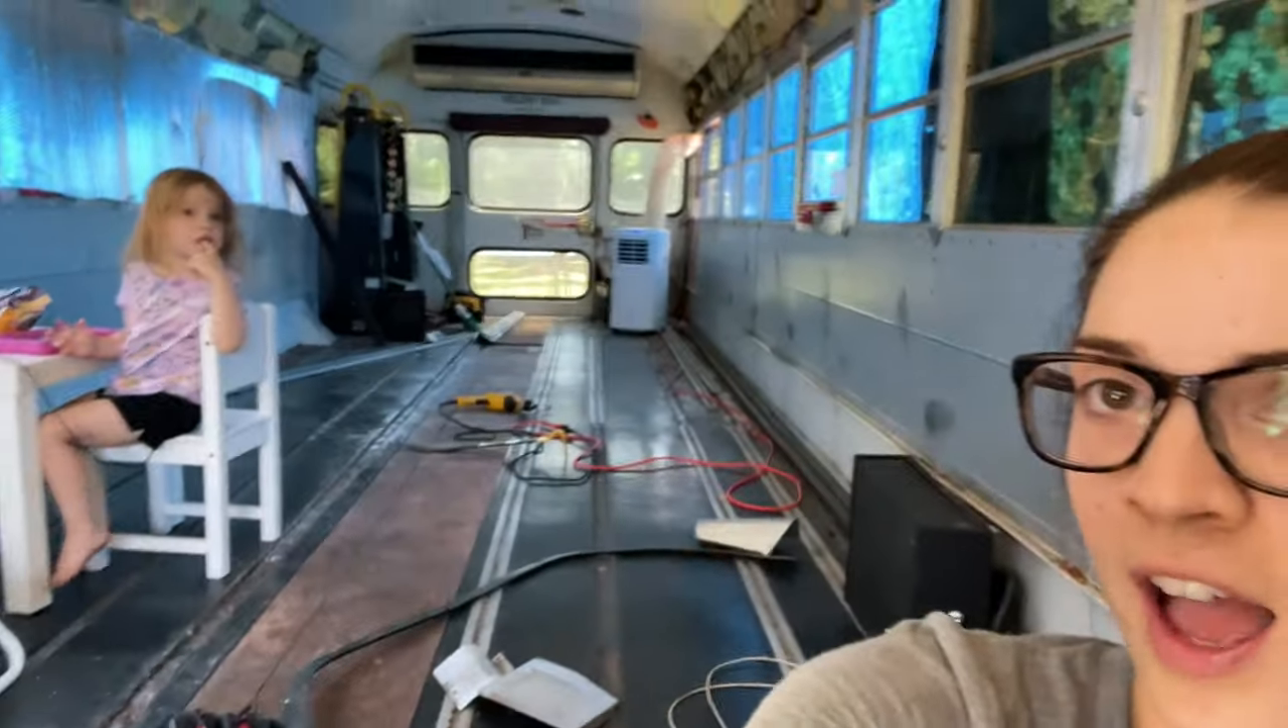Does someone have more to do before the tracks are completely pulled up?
Yes.